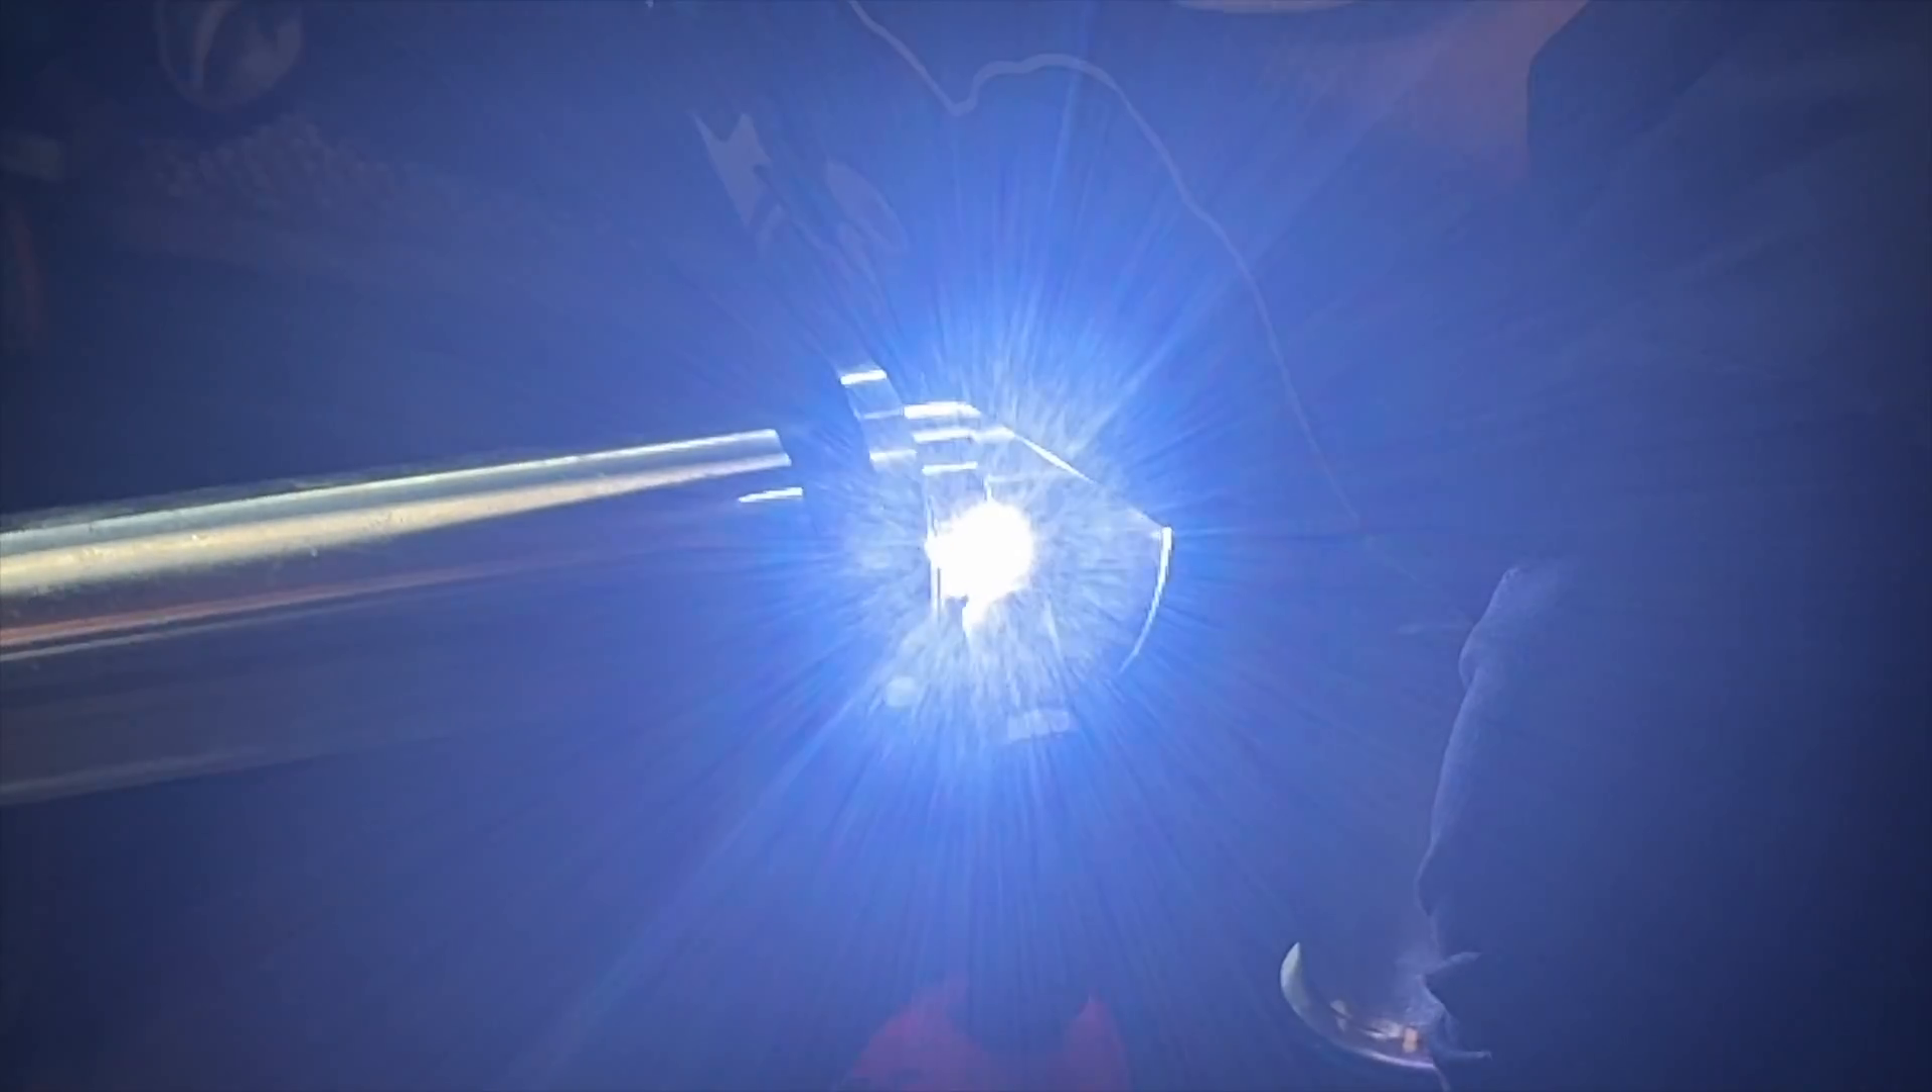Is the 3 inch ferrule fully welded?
No.